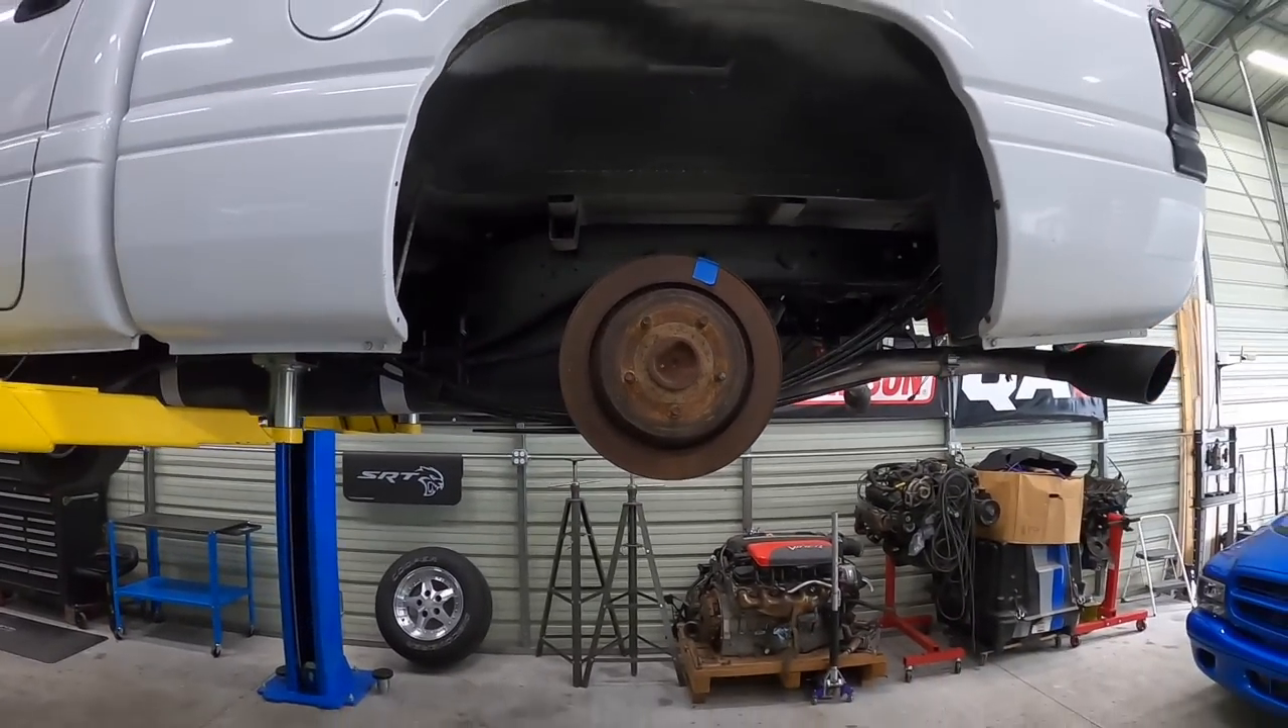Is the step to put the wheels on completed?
No.